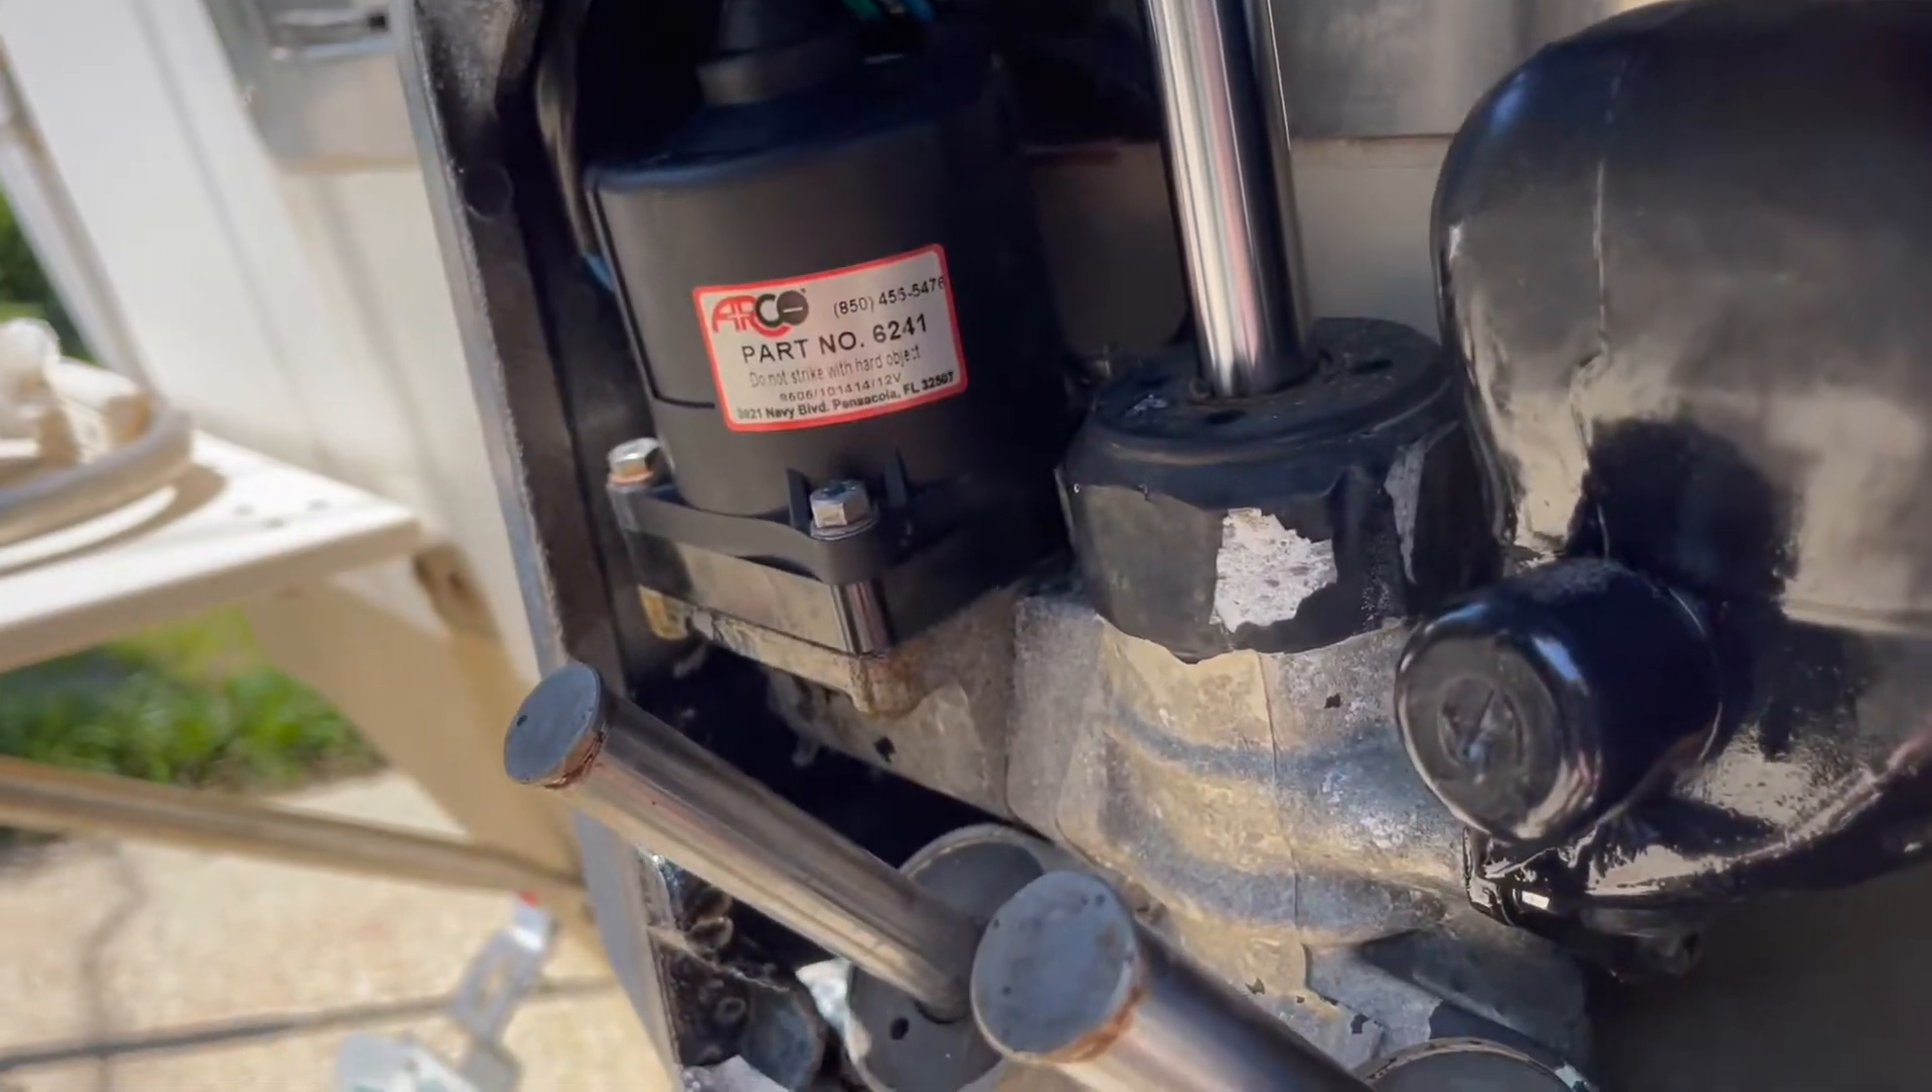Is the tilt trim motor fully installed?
Yes.